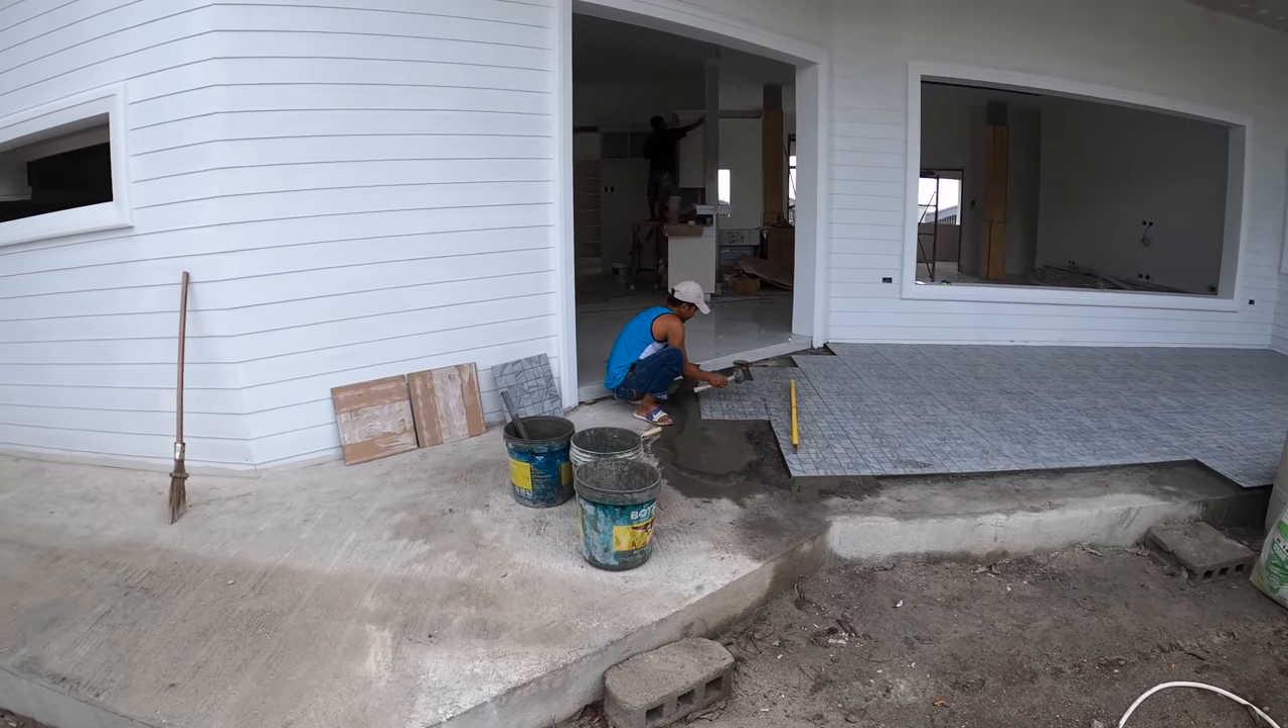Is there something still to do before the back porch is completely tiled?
Yes.